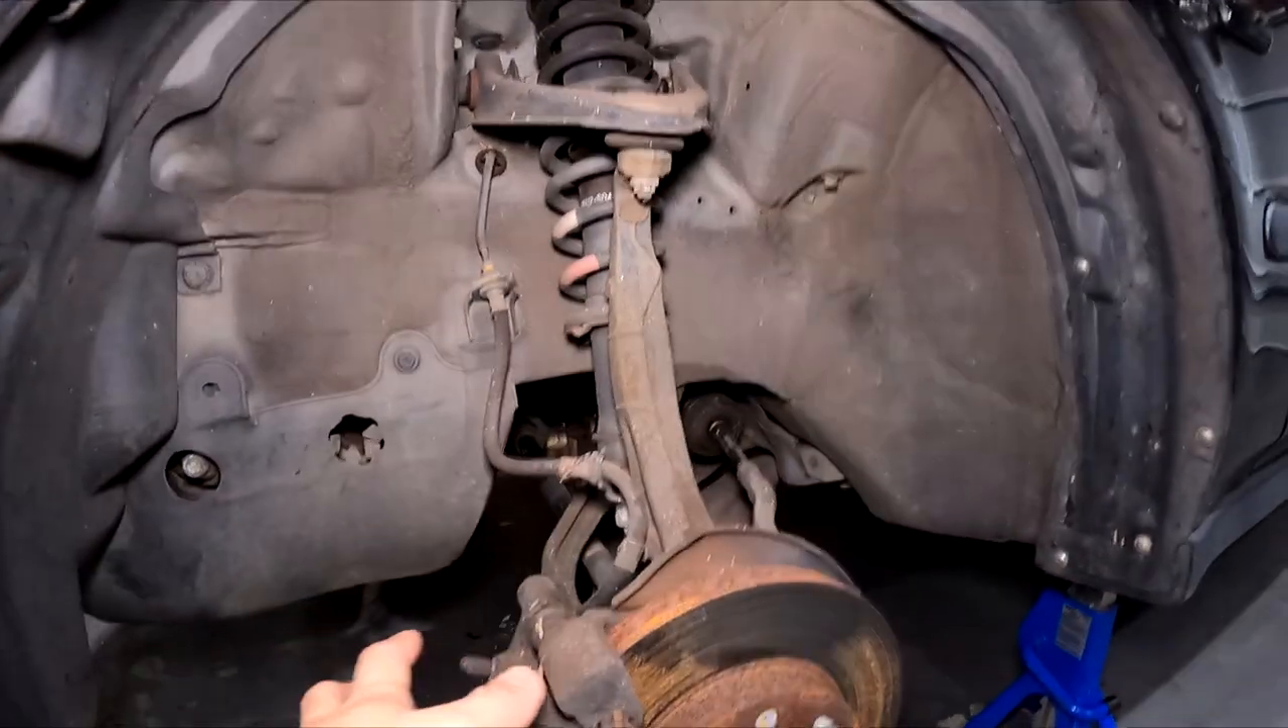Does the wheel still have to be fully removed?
No.